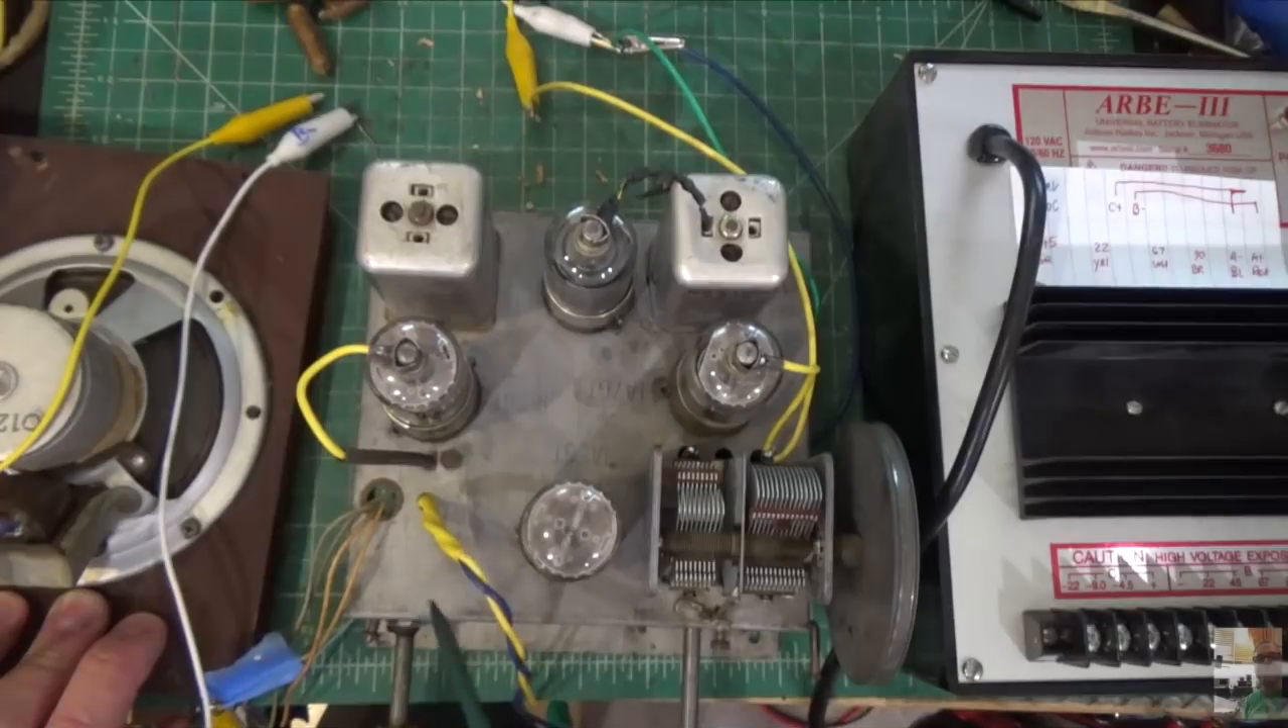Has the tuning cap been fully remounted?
Yes.